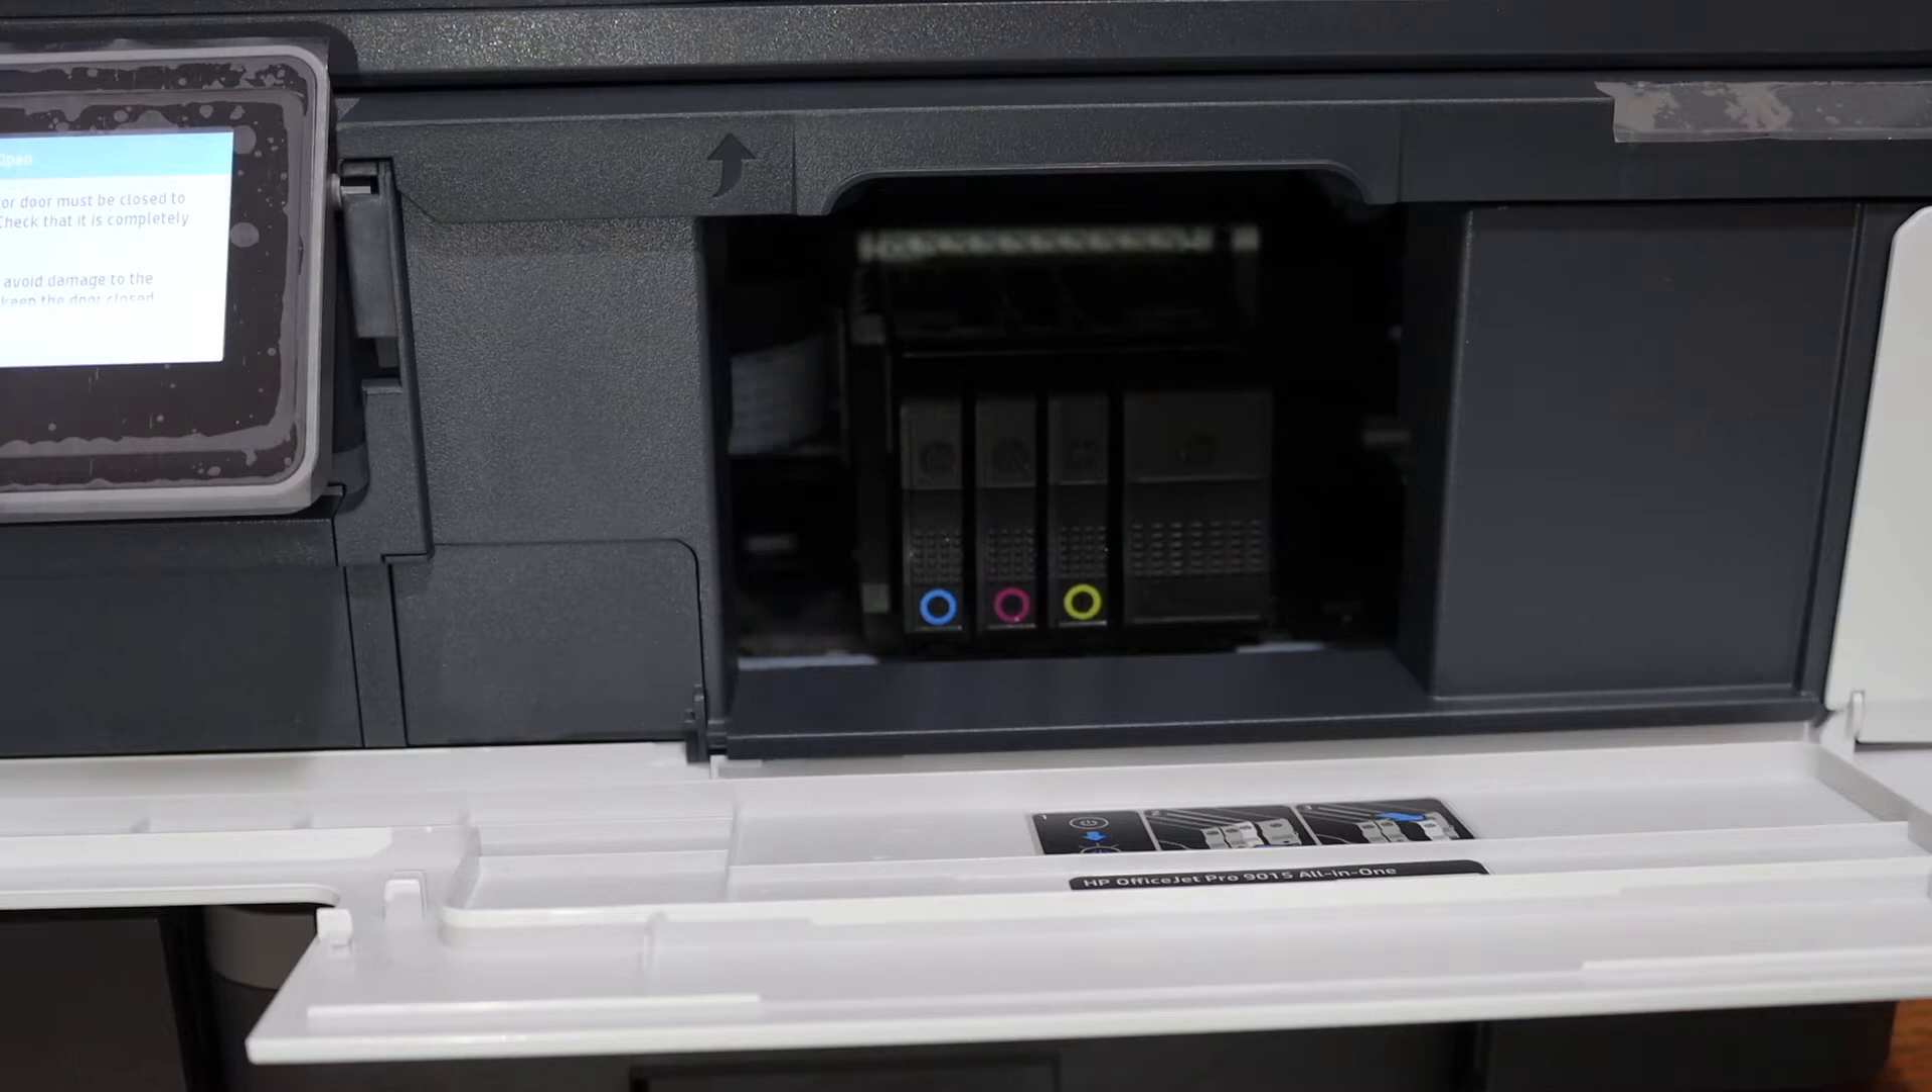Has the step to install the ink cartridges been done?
Yes.